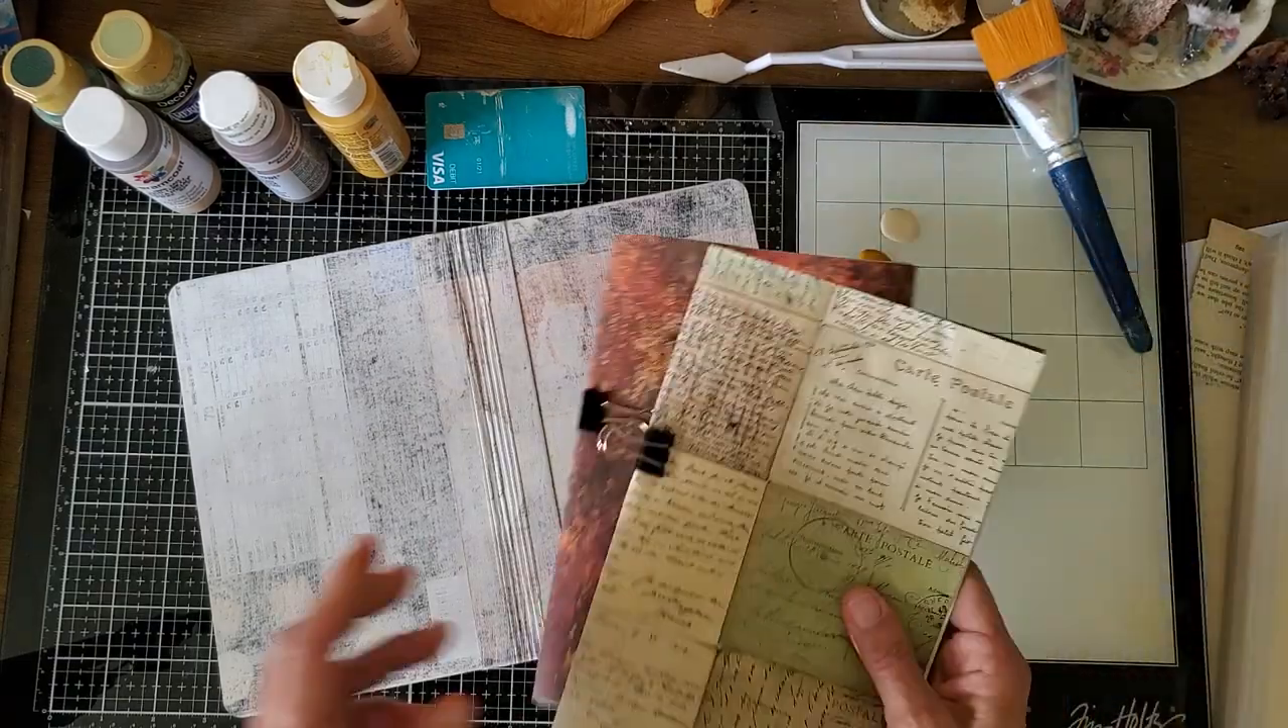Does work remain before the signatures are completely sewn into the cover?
Yes.